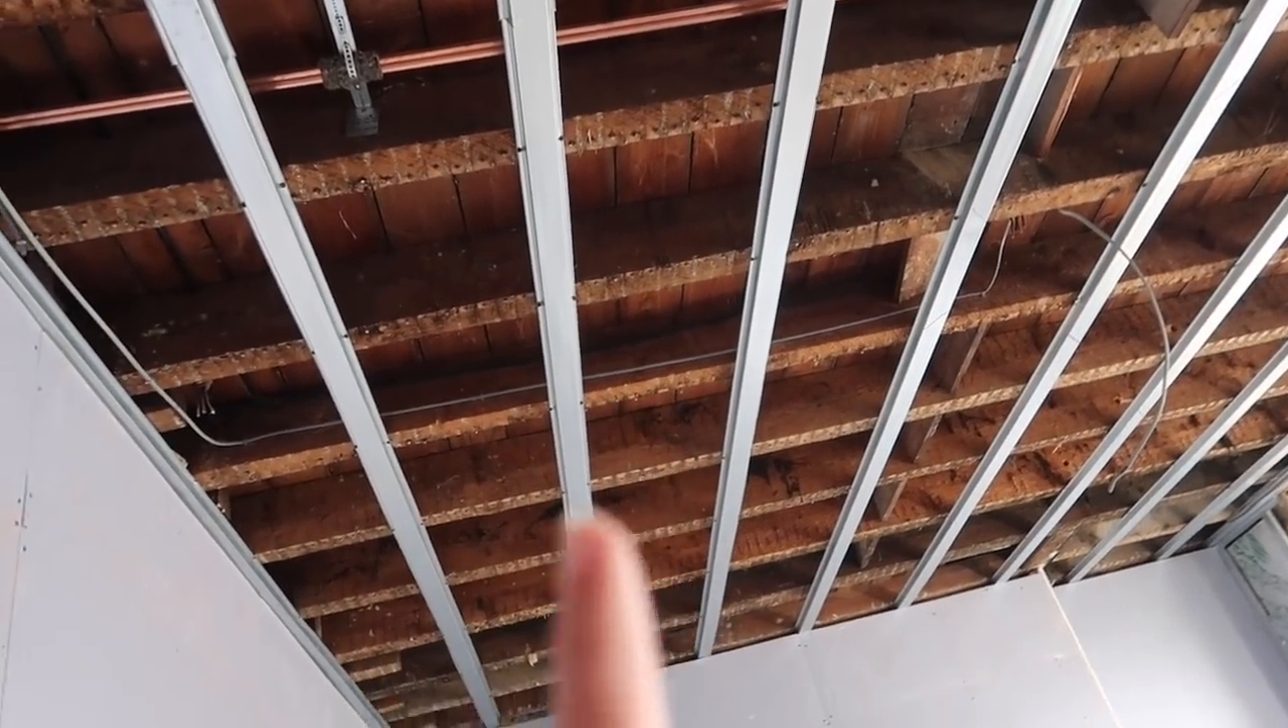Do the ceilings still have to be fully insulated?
Yes.